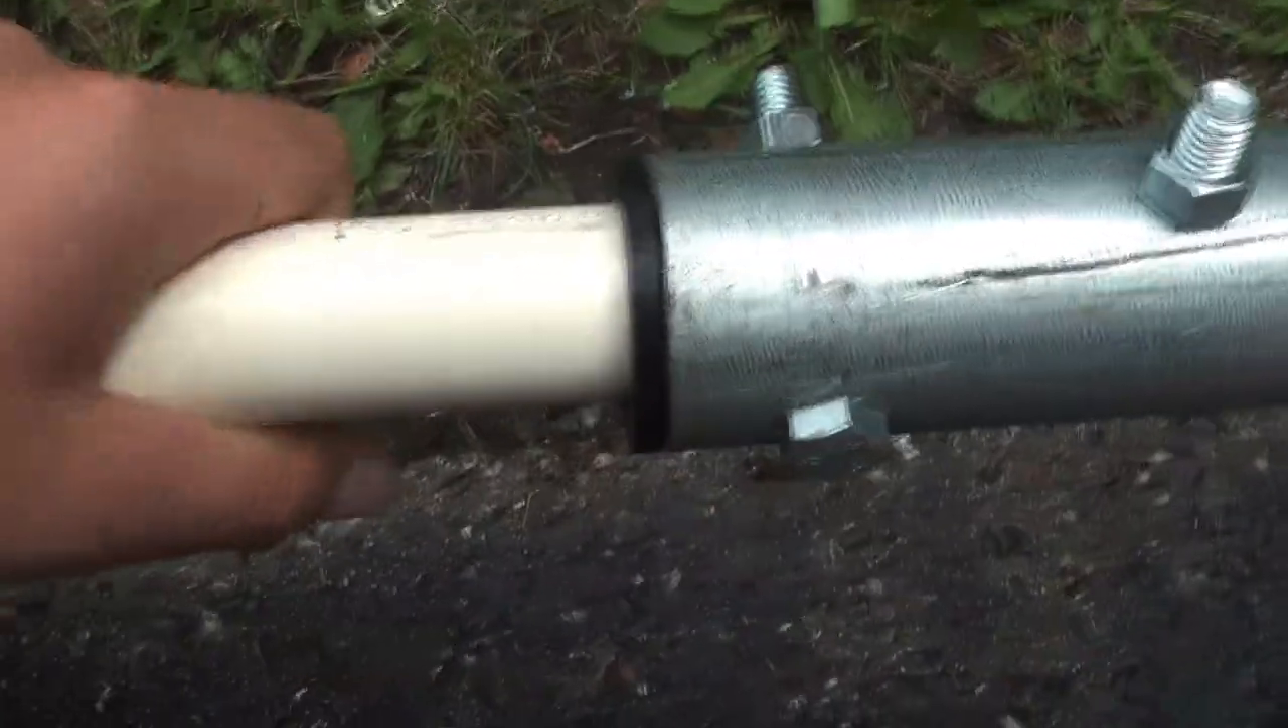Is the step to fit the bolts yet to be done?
No.